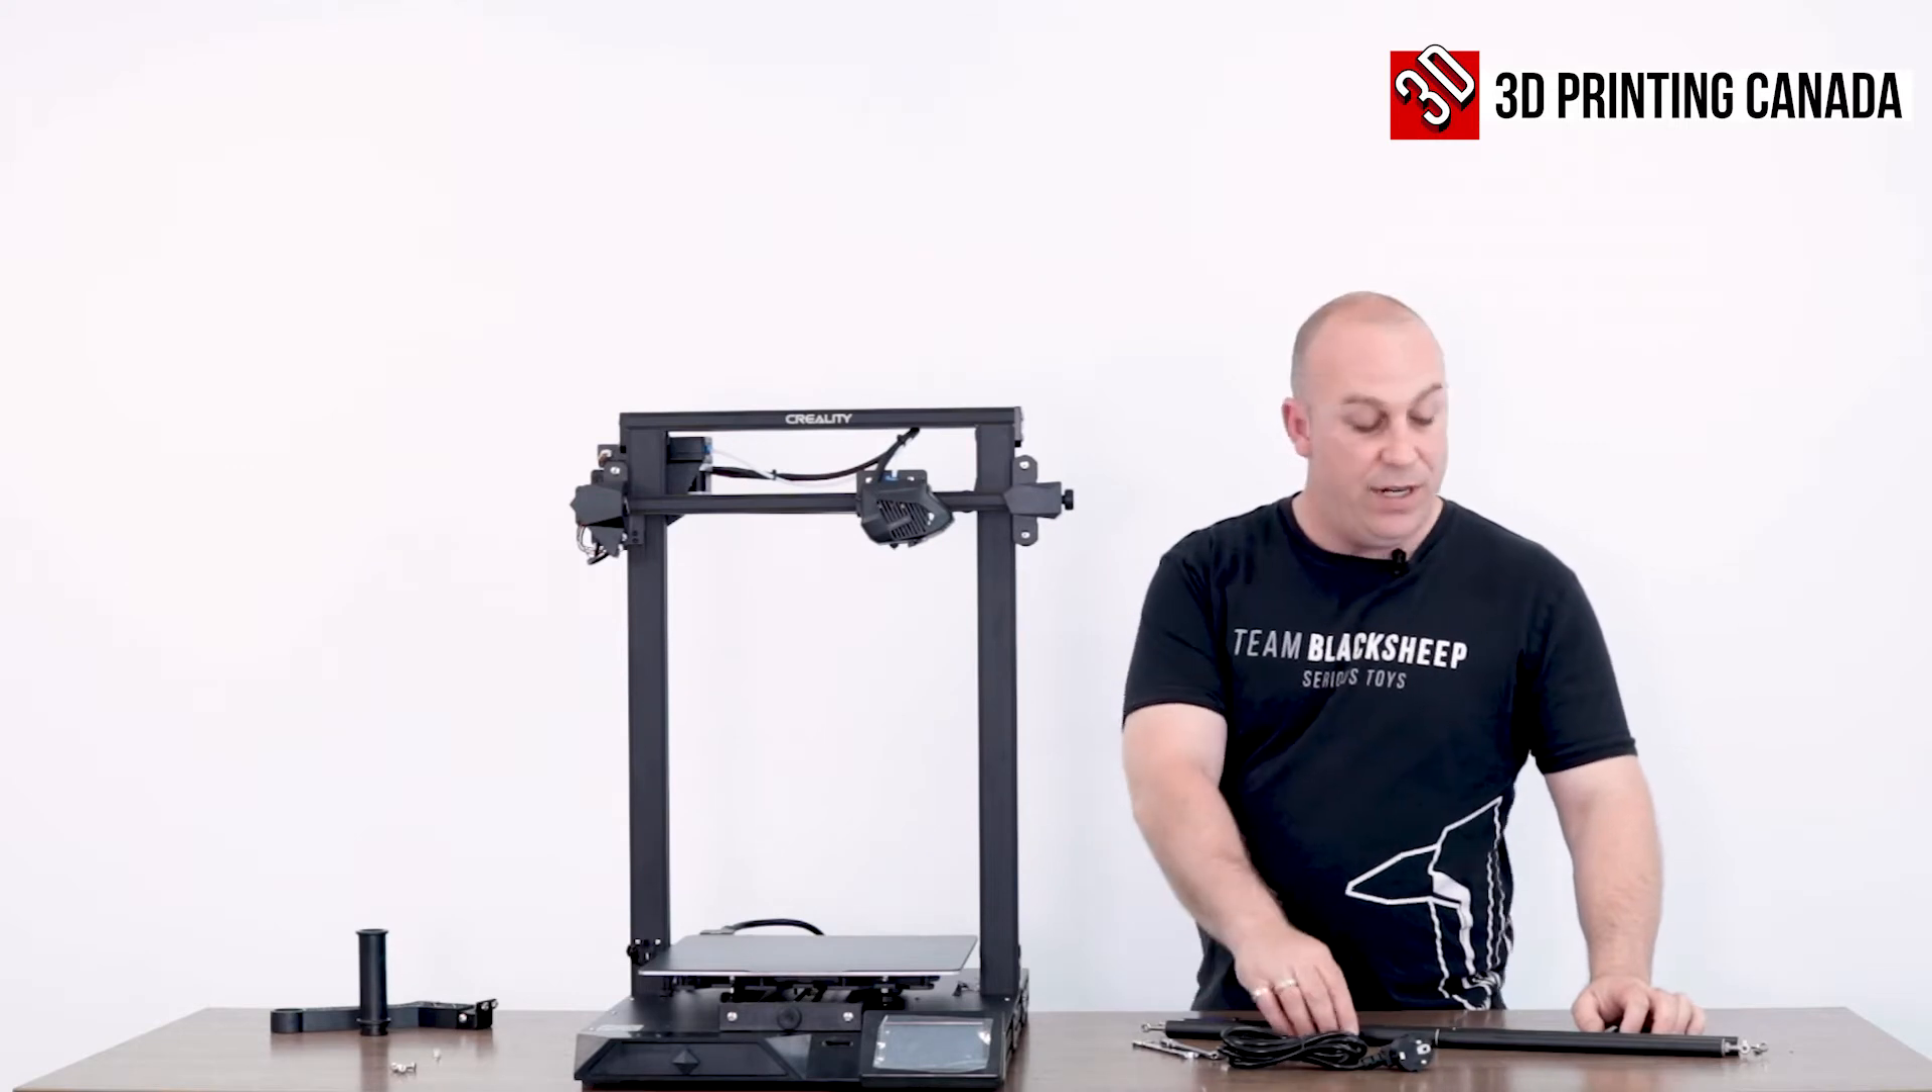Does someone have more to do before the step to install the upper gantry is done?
No.